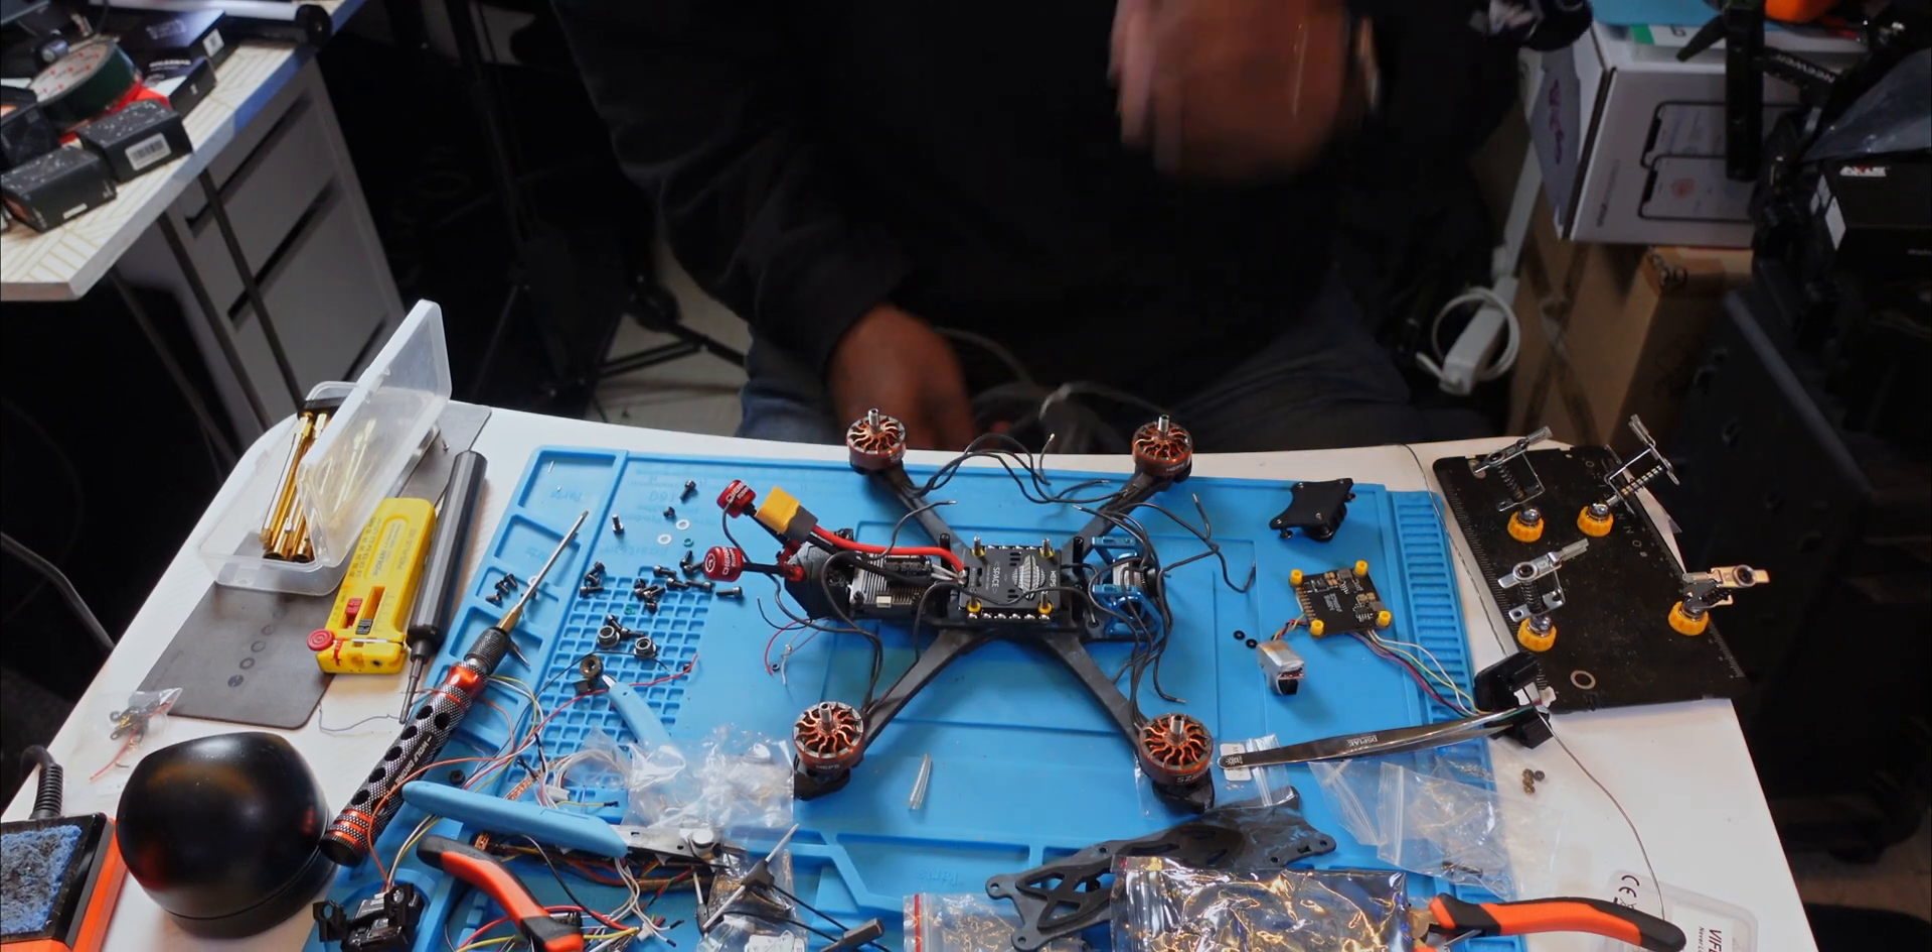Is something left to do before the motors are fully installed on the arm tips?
No.